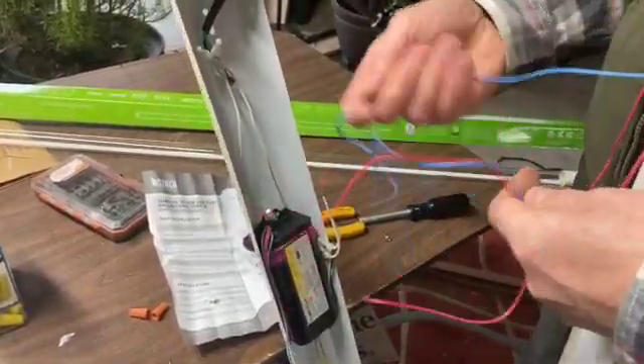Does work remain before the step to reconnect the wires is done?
Yes.